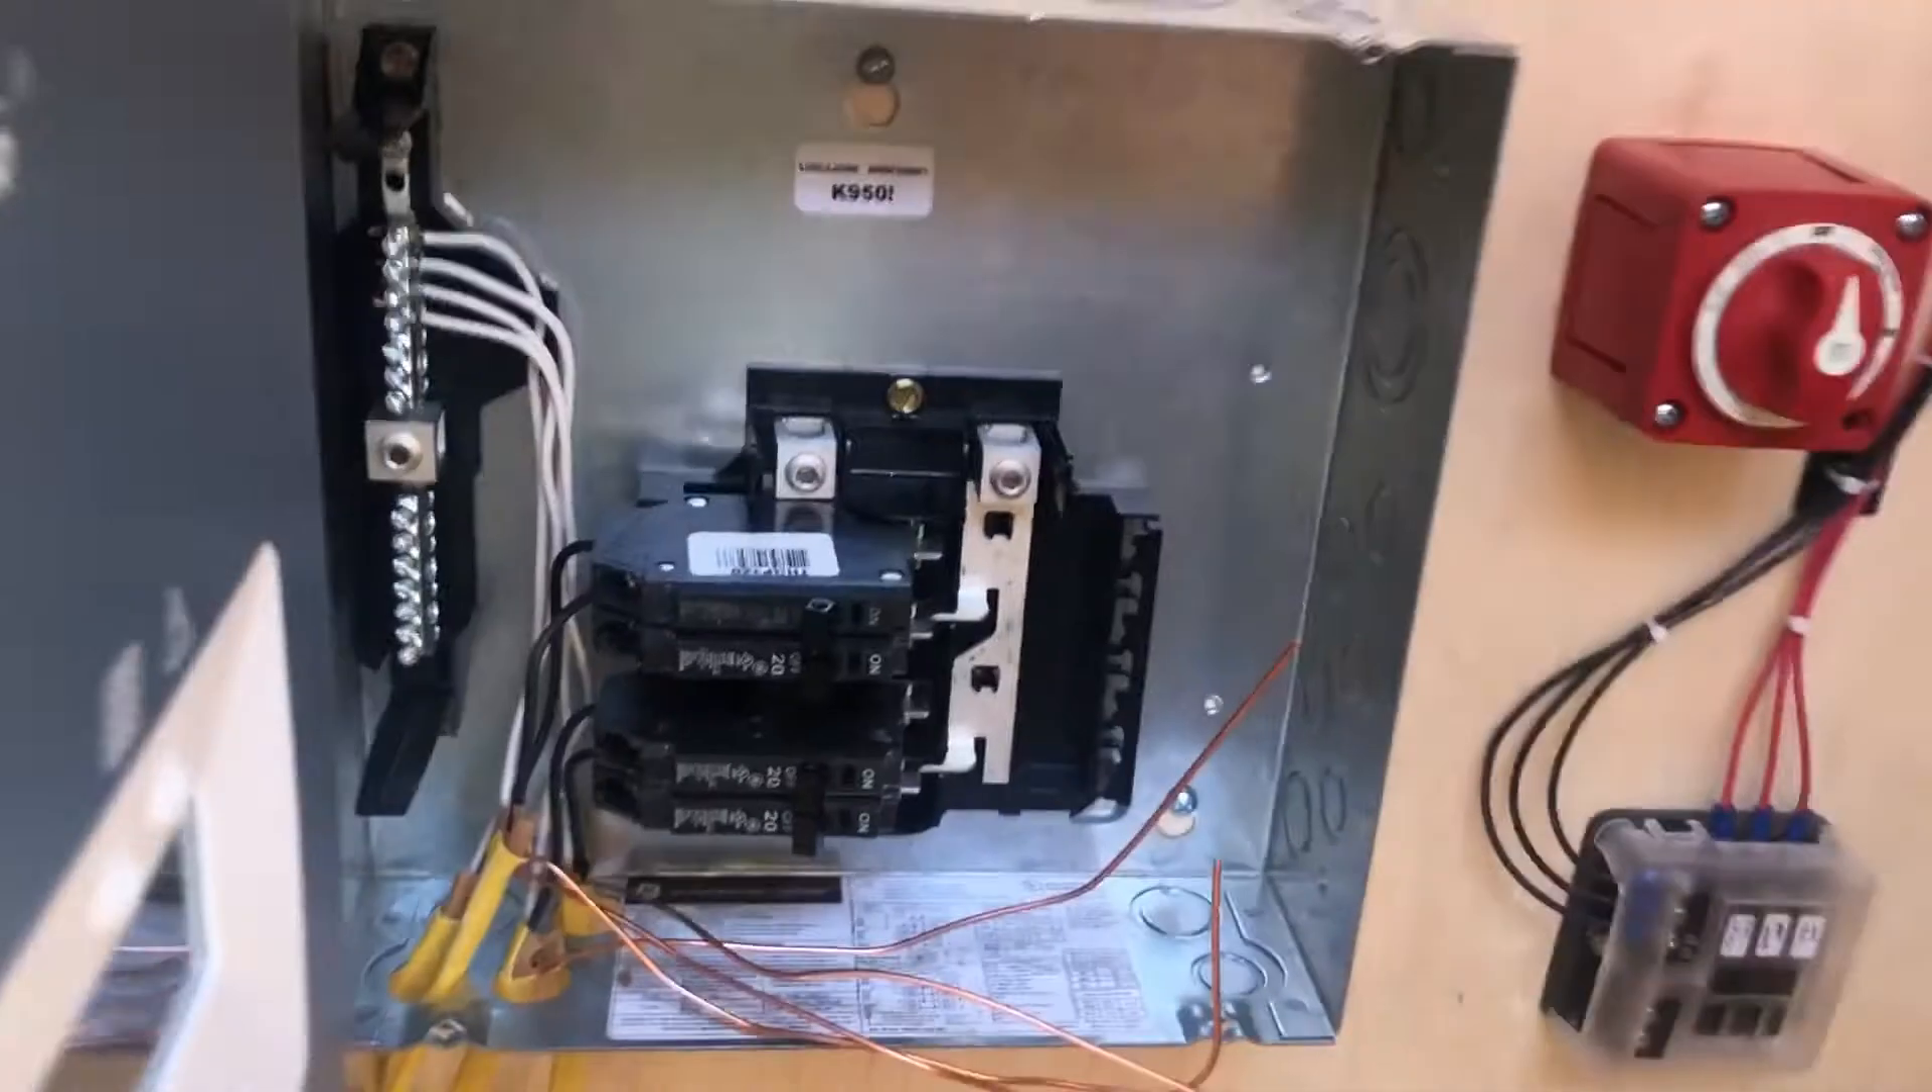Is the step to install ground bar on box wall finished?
No.